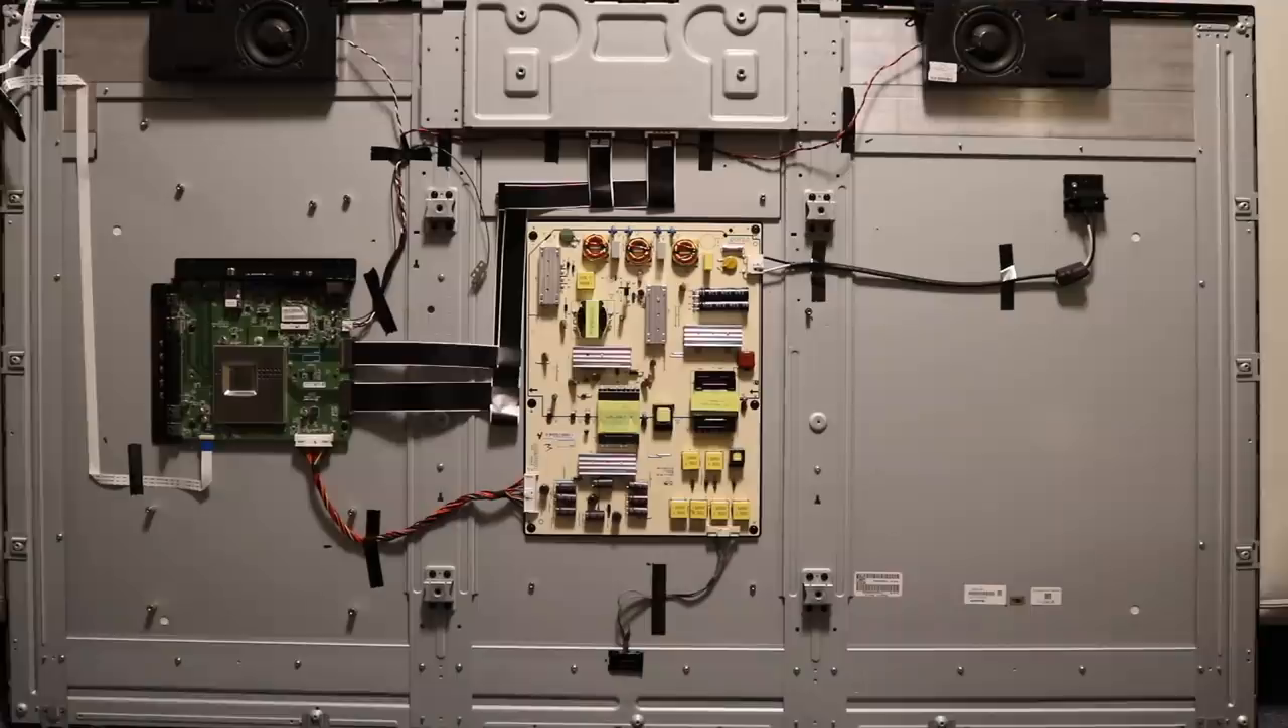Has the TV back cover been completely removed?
Yes.